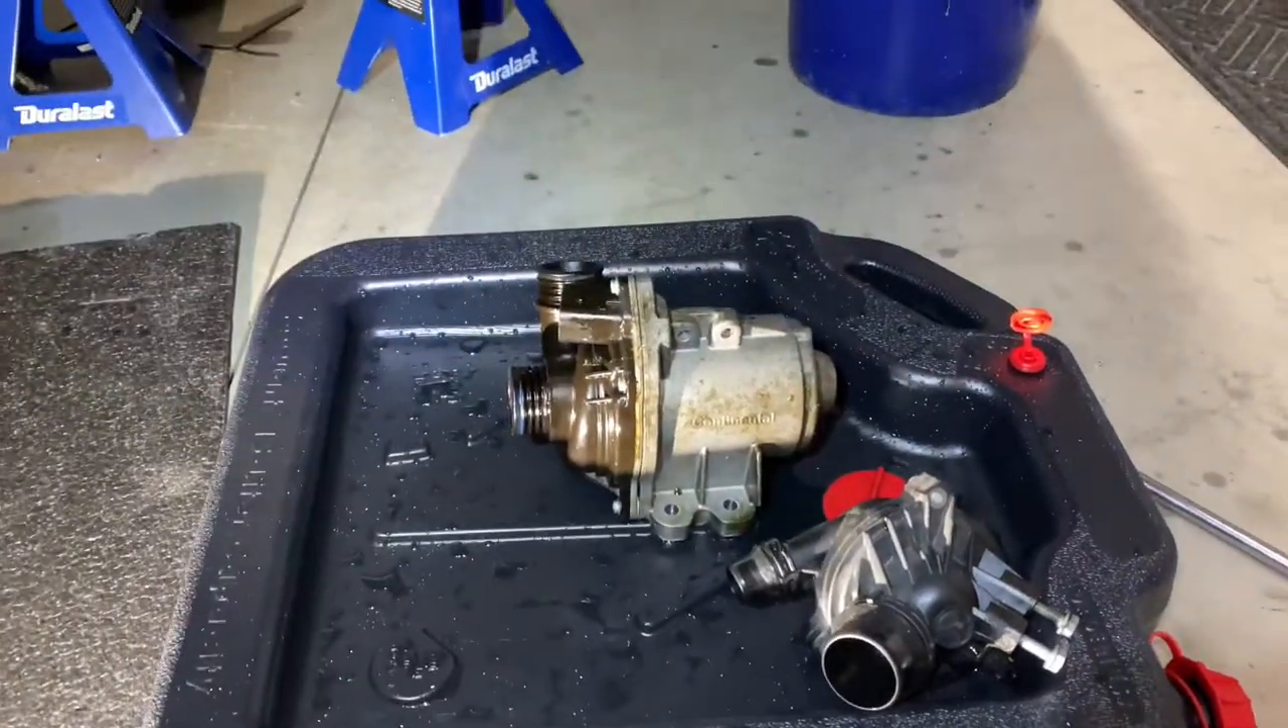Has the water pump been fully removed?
Yes.